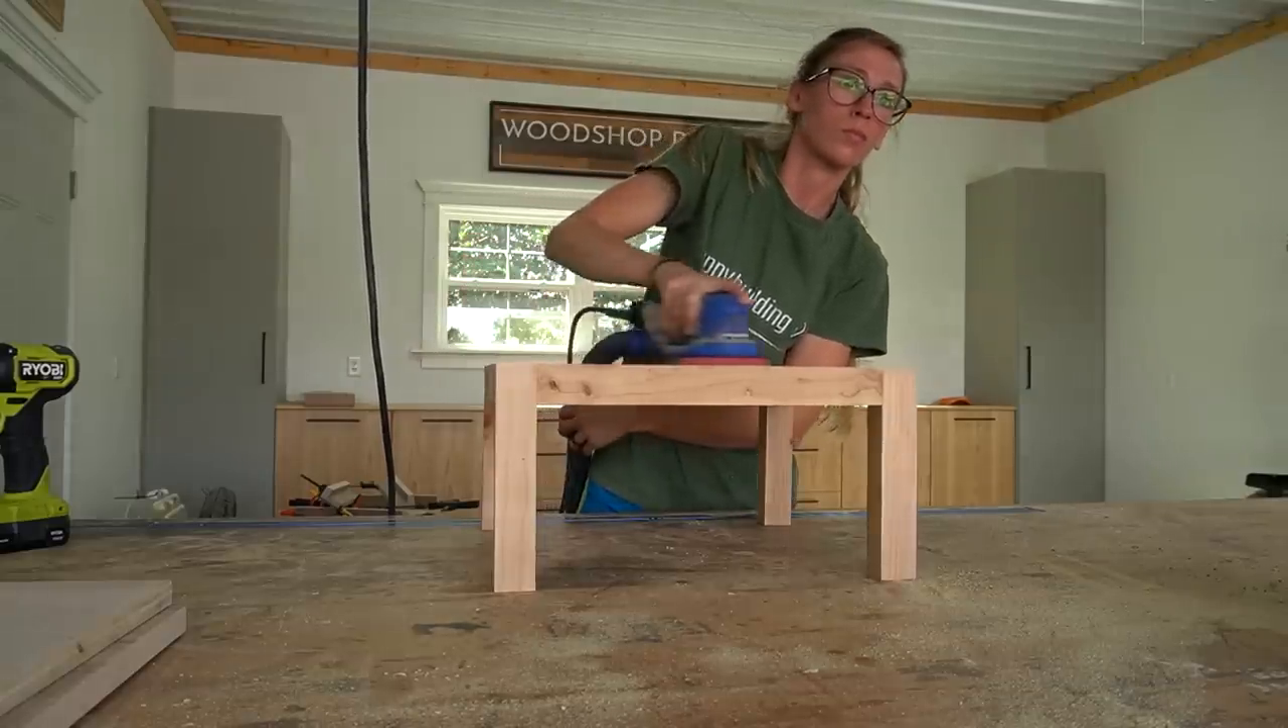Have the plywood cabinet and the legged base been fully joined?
No.